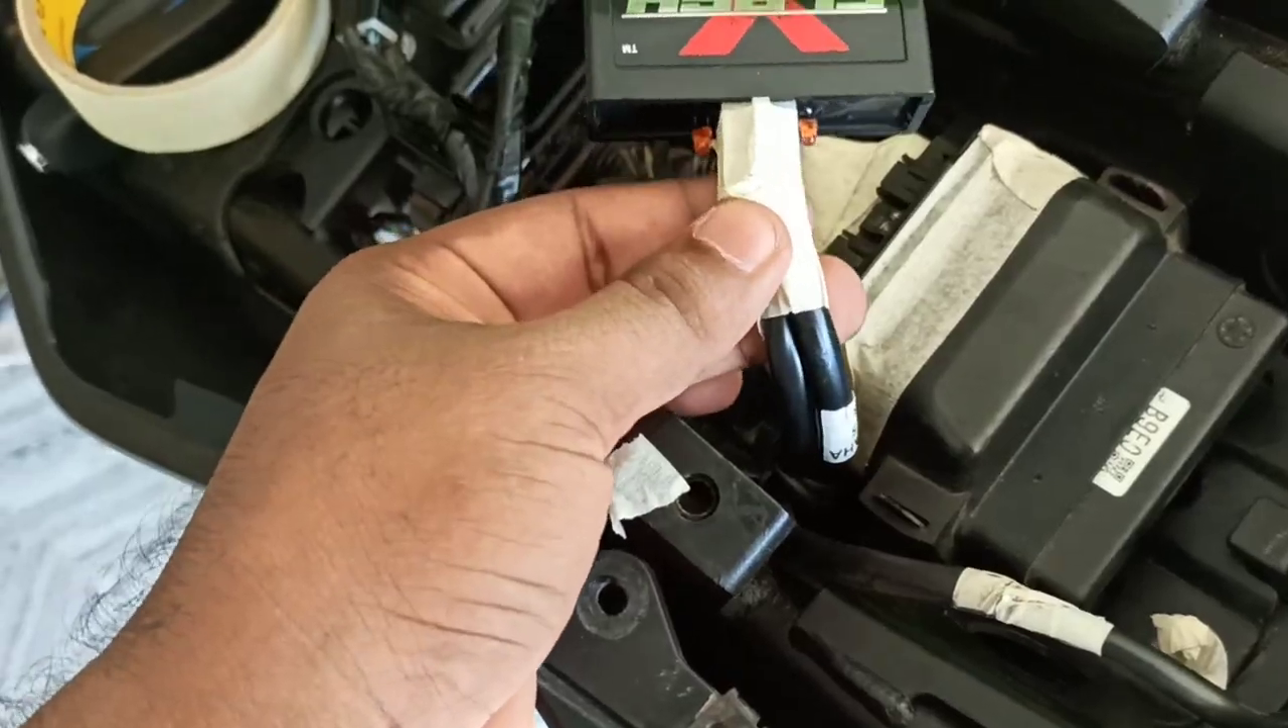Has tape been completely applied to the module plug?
Yes.